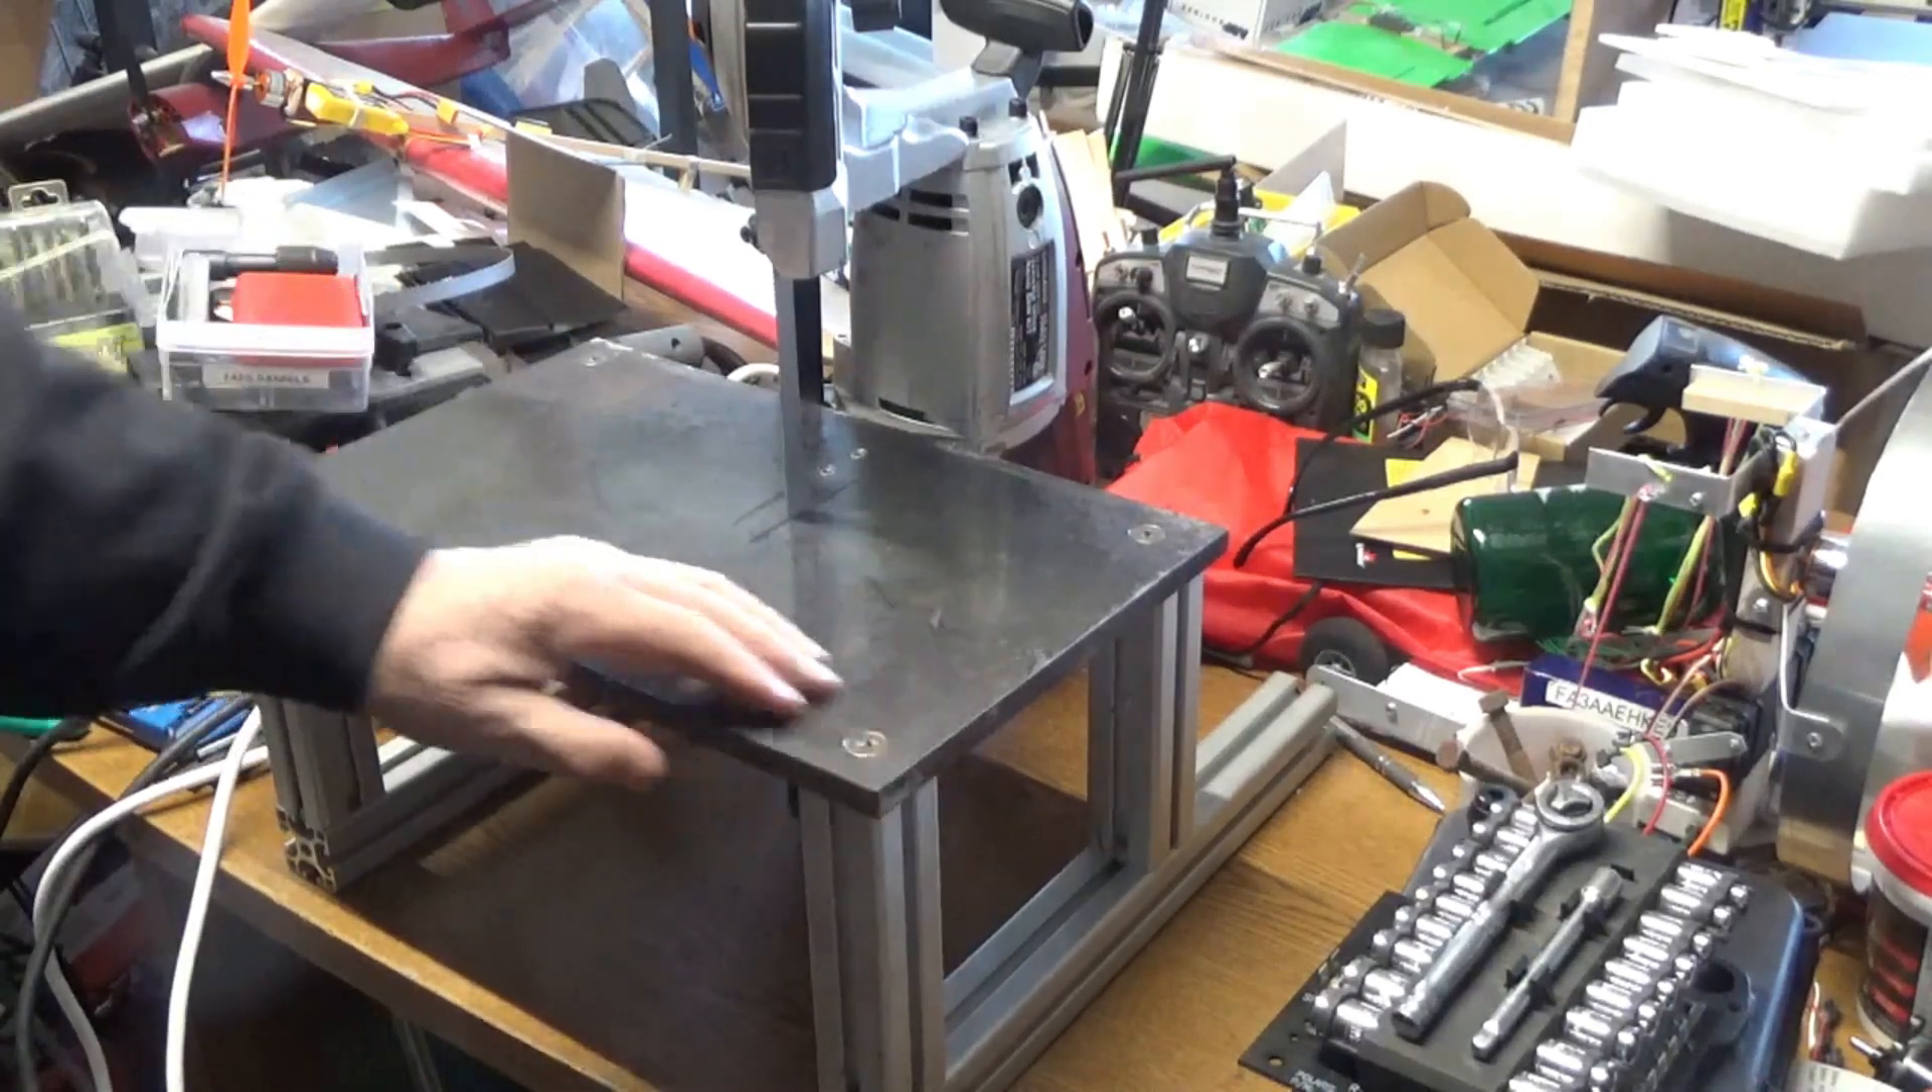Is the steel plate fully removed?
No.